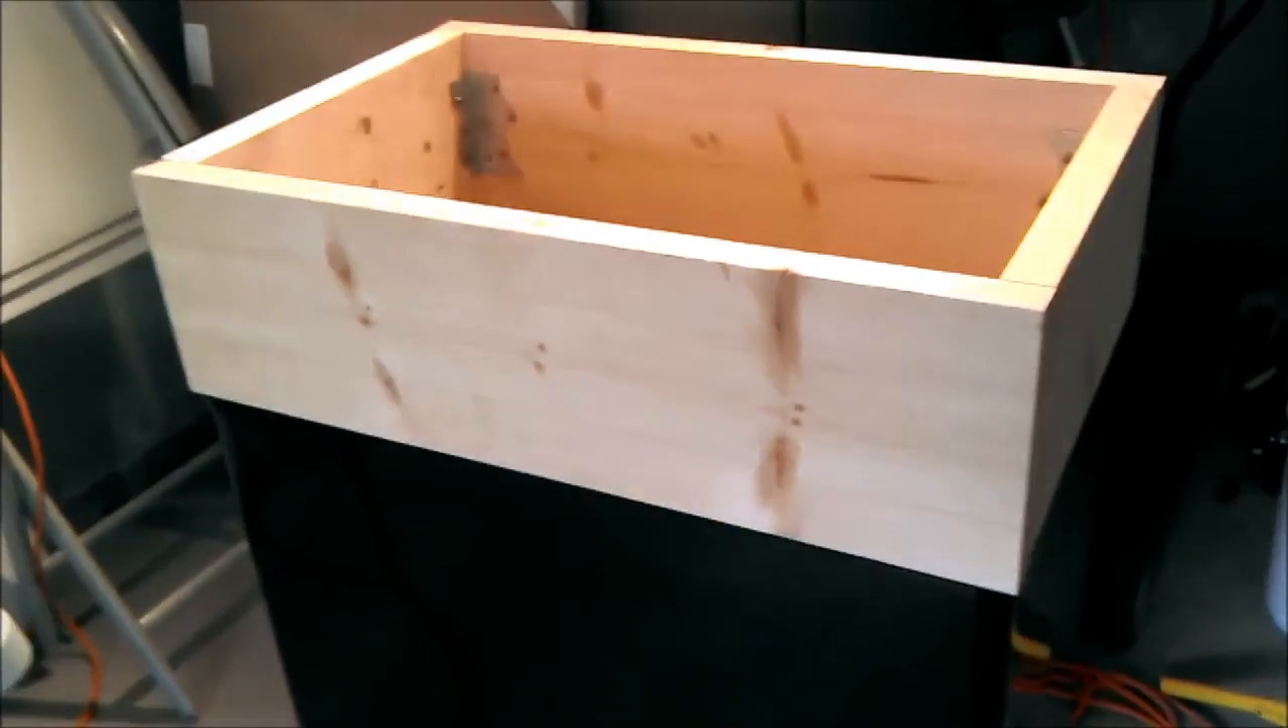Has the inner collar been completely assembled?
Yes.